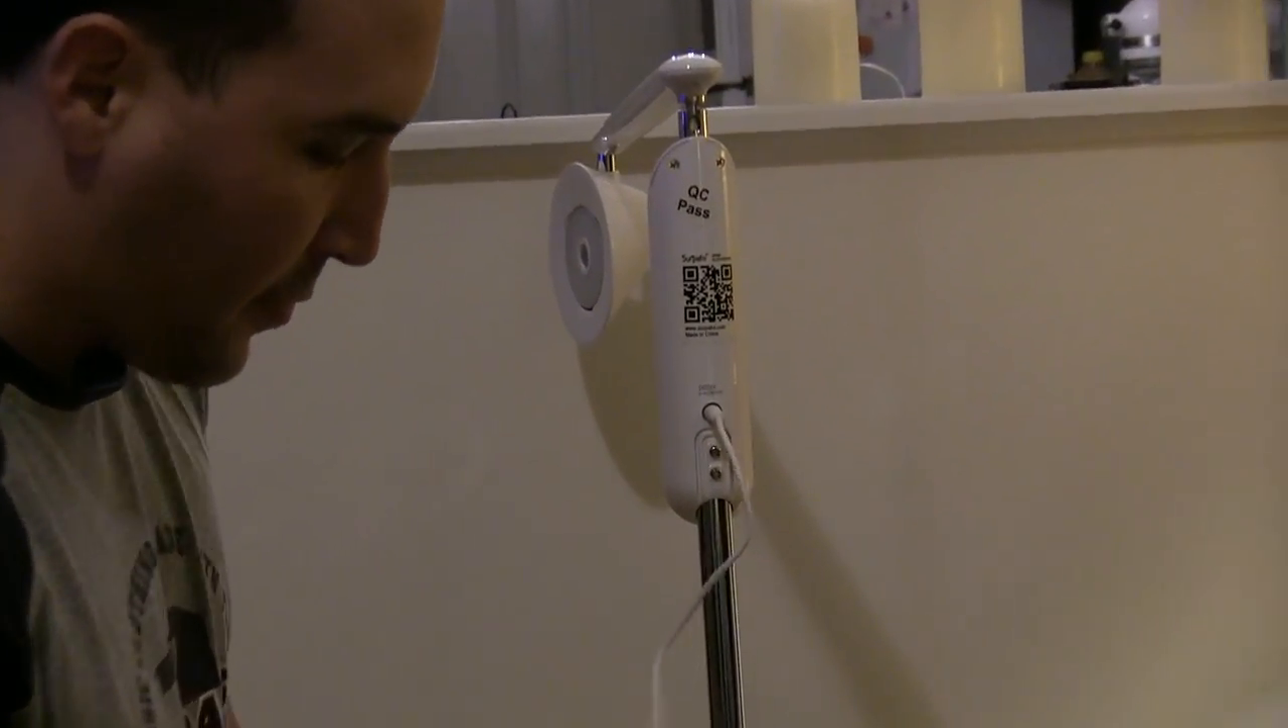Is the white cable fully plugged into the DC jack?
Yes.